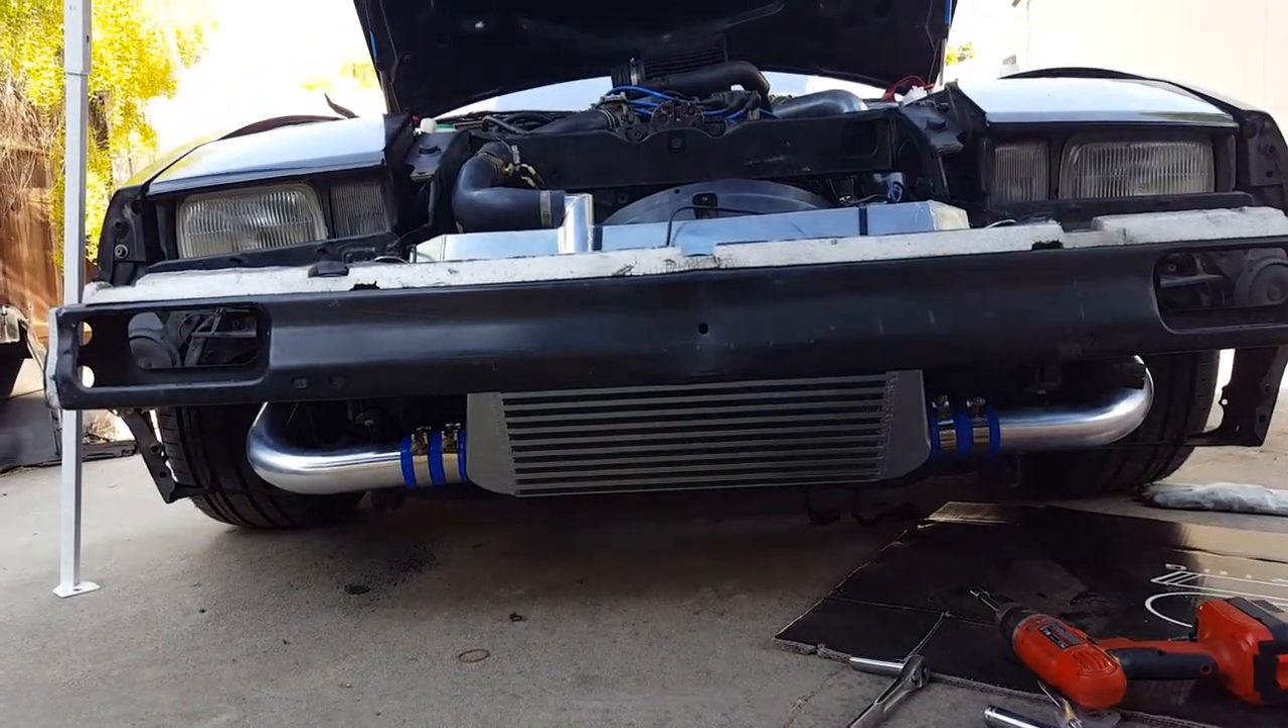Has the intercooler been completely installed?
Yes.